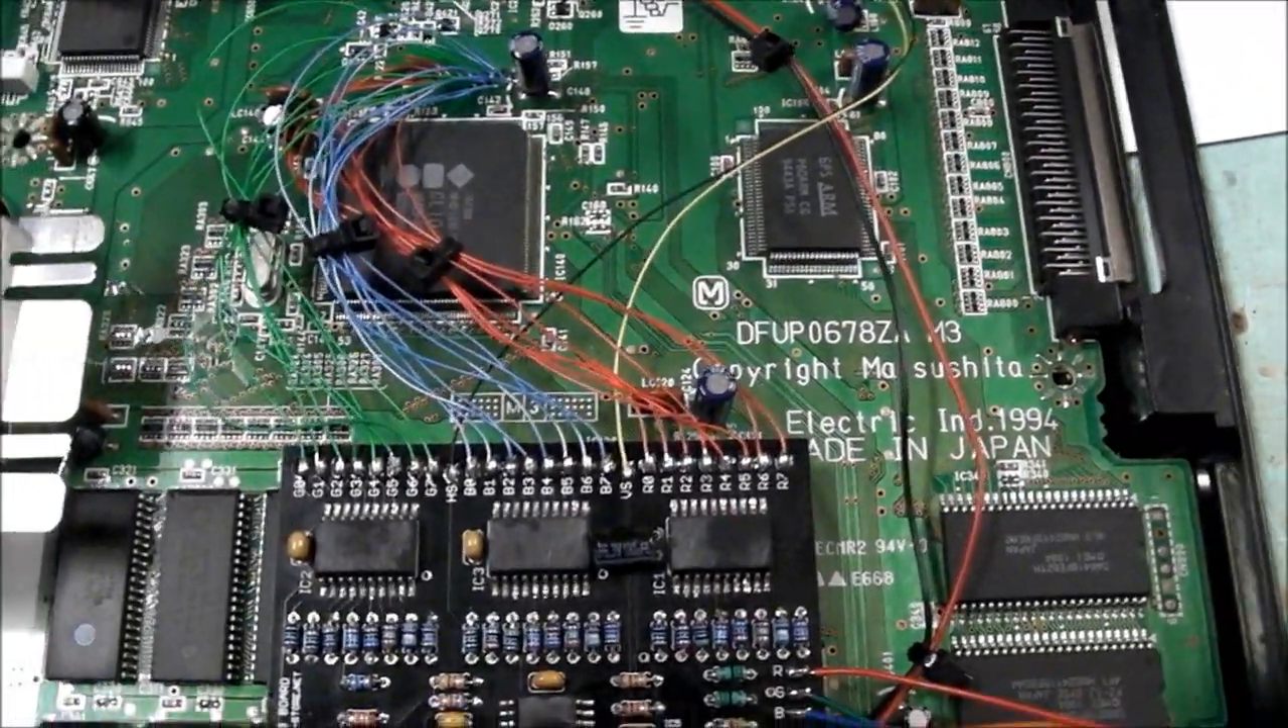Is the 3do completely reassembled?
No.